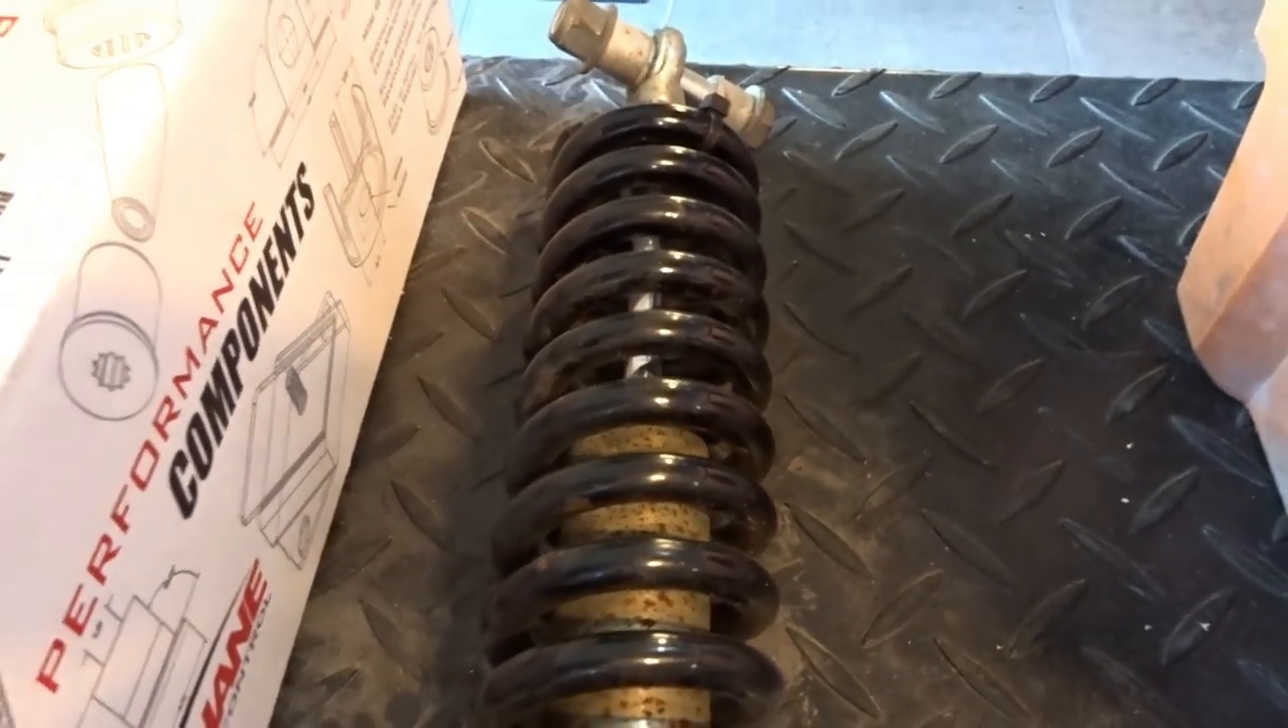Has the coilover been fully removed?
Yes.